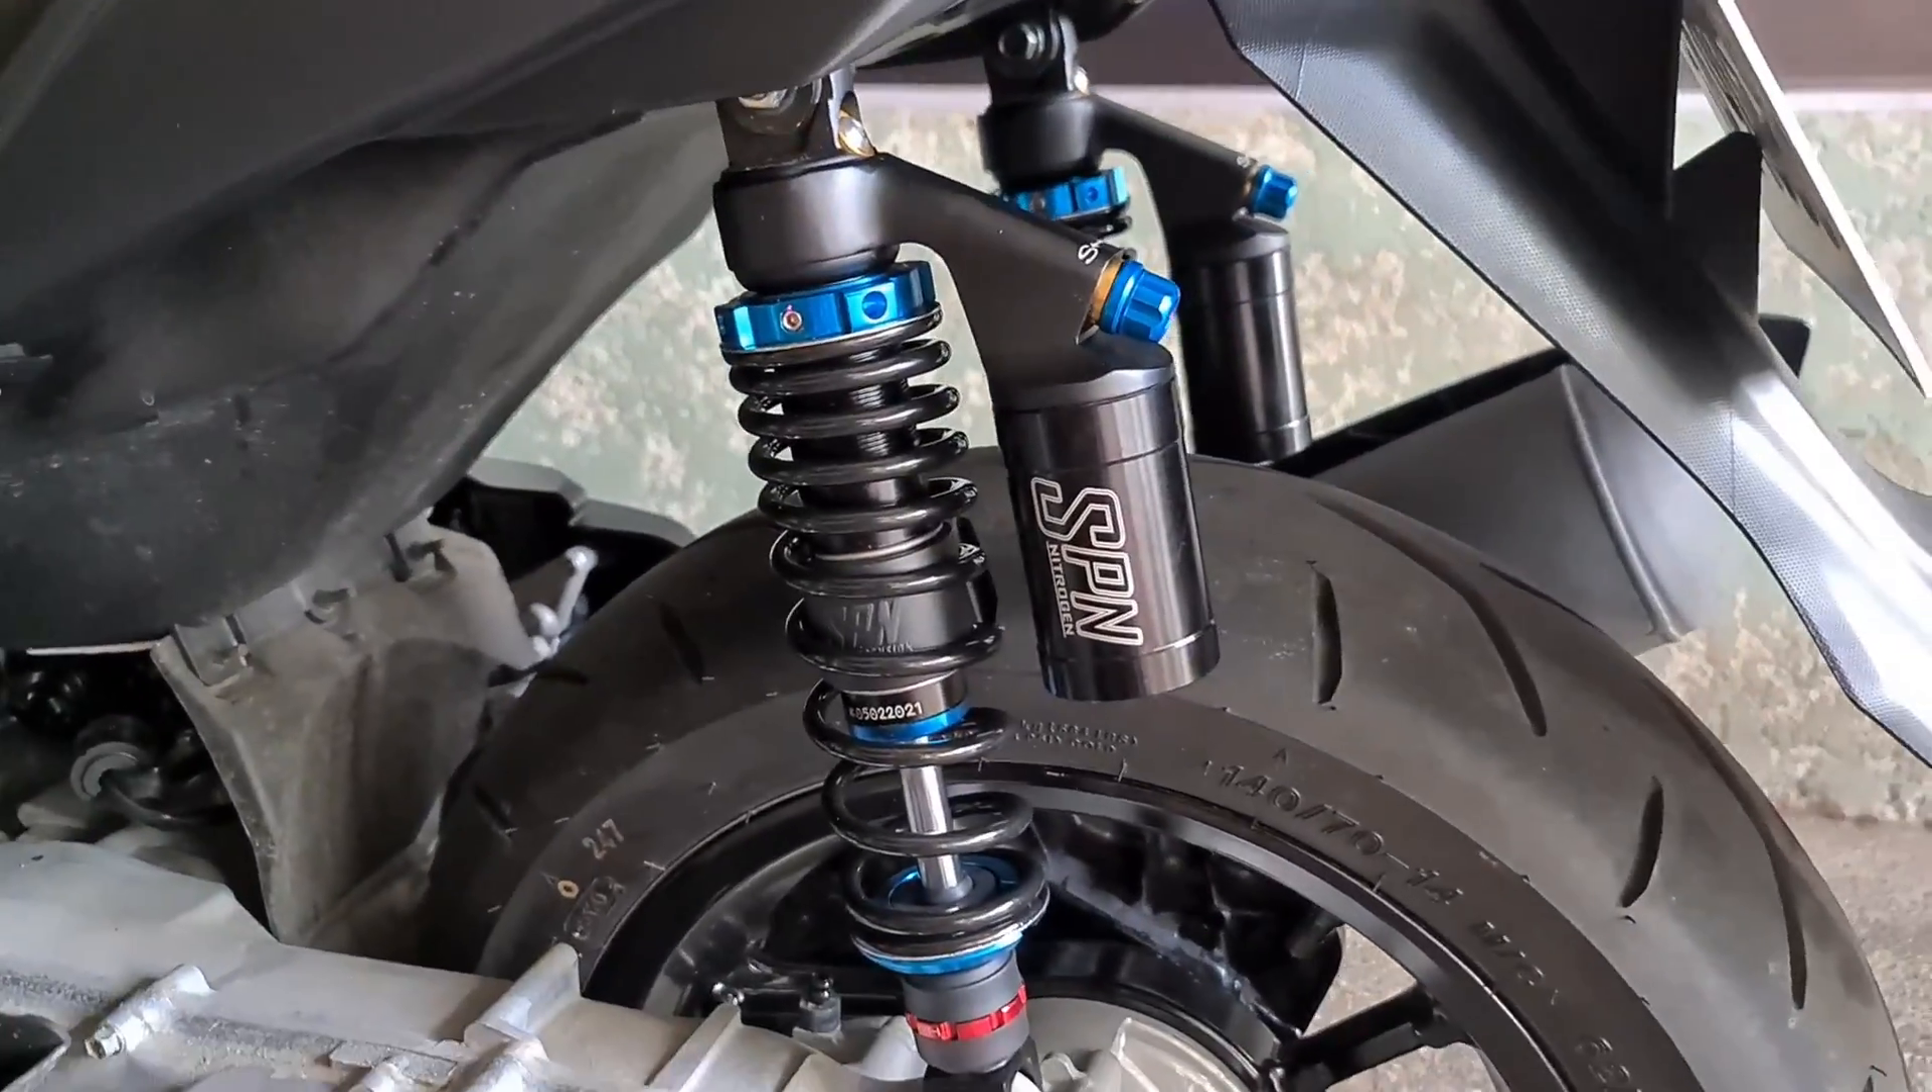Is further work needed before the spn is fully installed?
No.